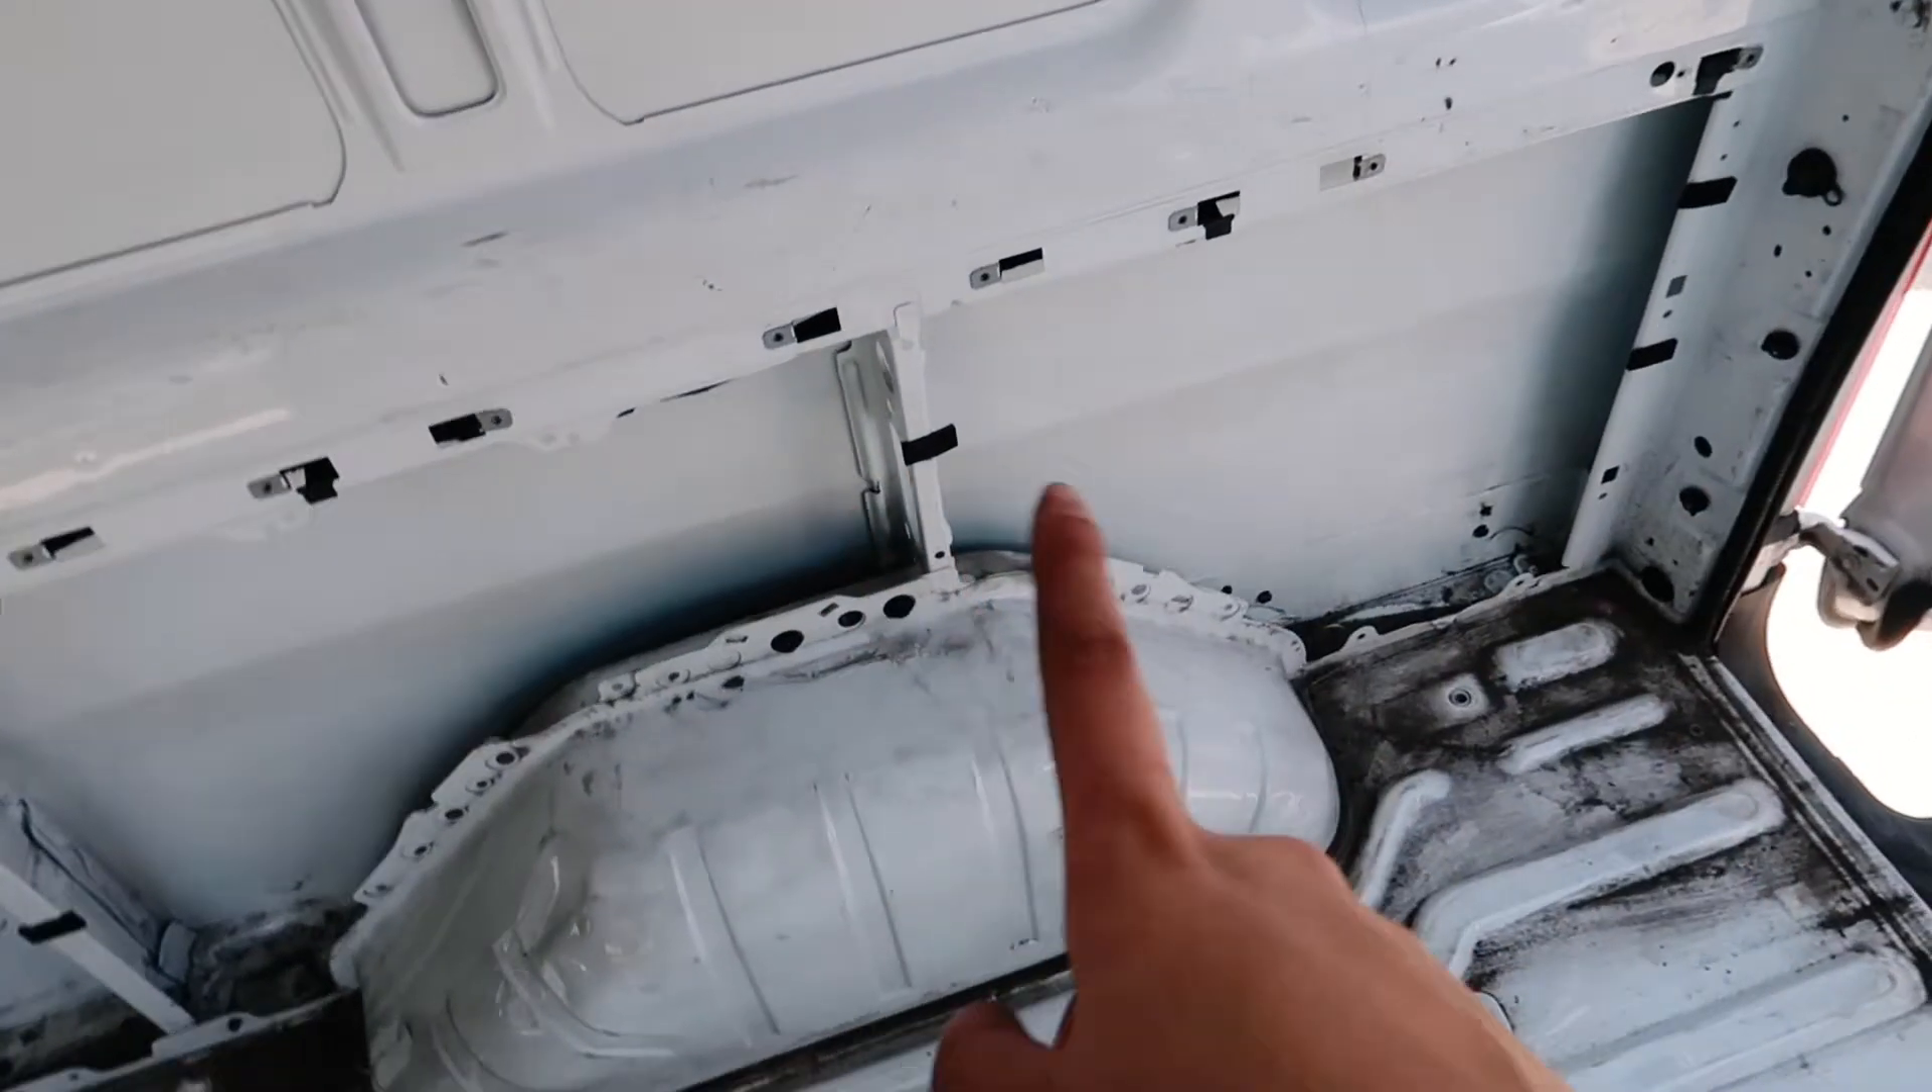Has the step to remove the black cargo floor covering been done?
Yes.